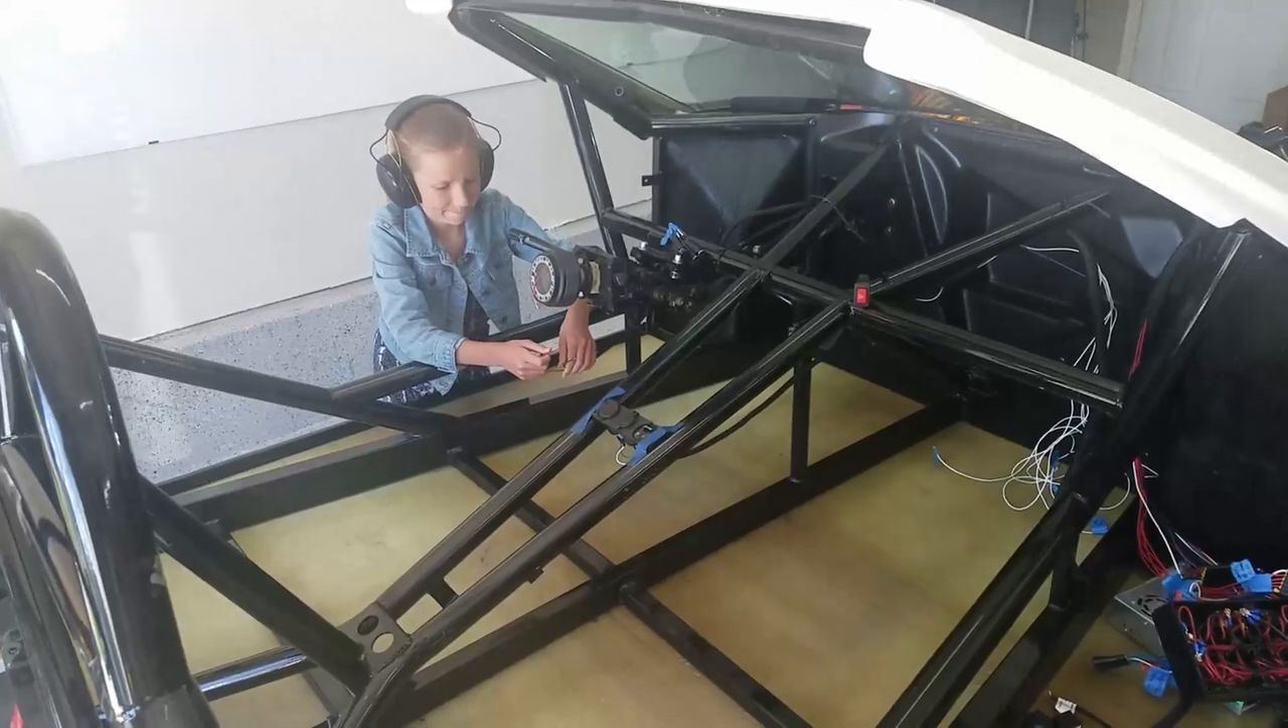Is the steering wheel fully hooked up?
No.